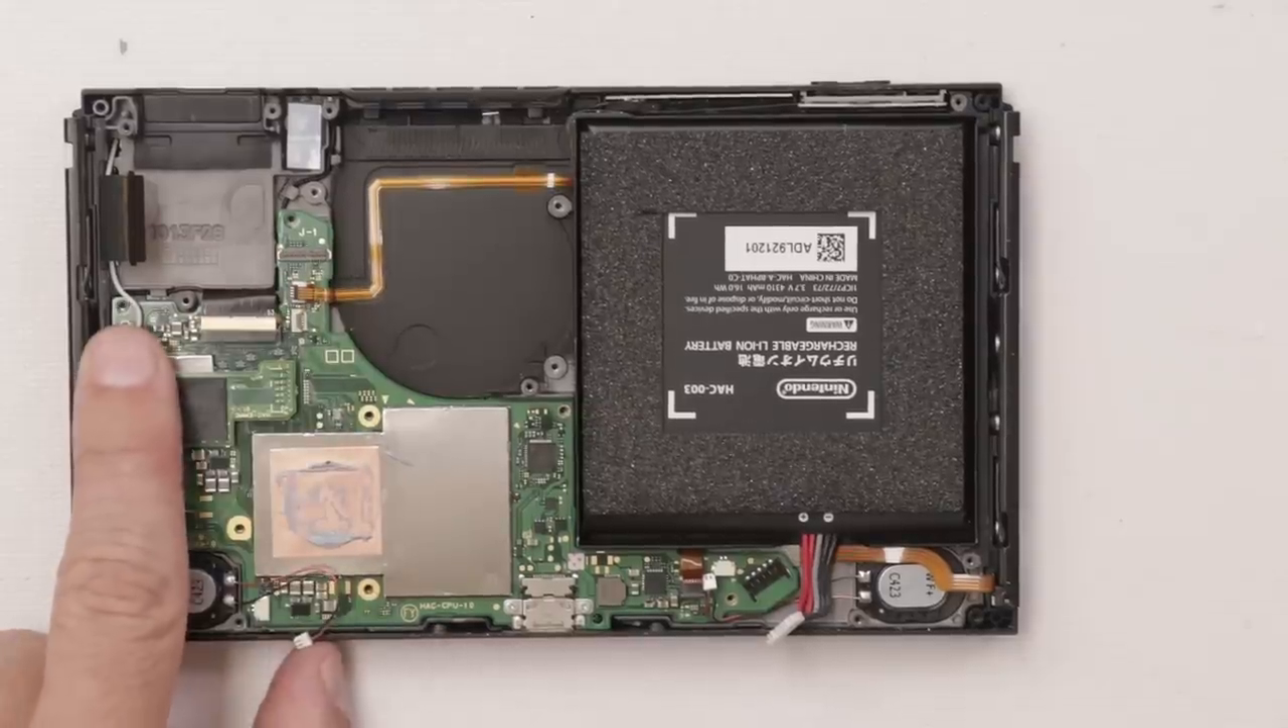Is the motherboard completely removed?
No.